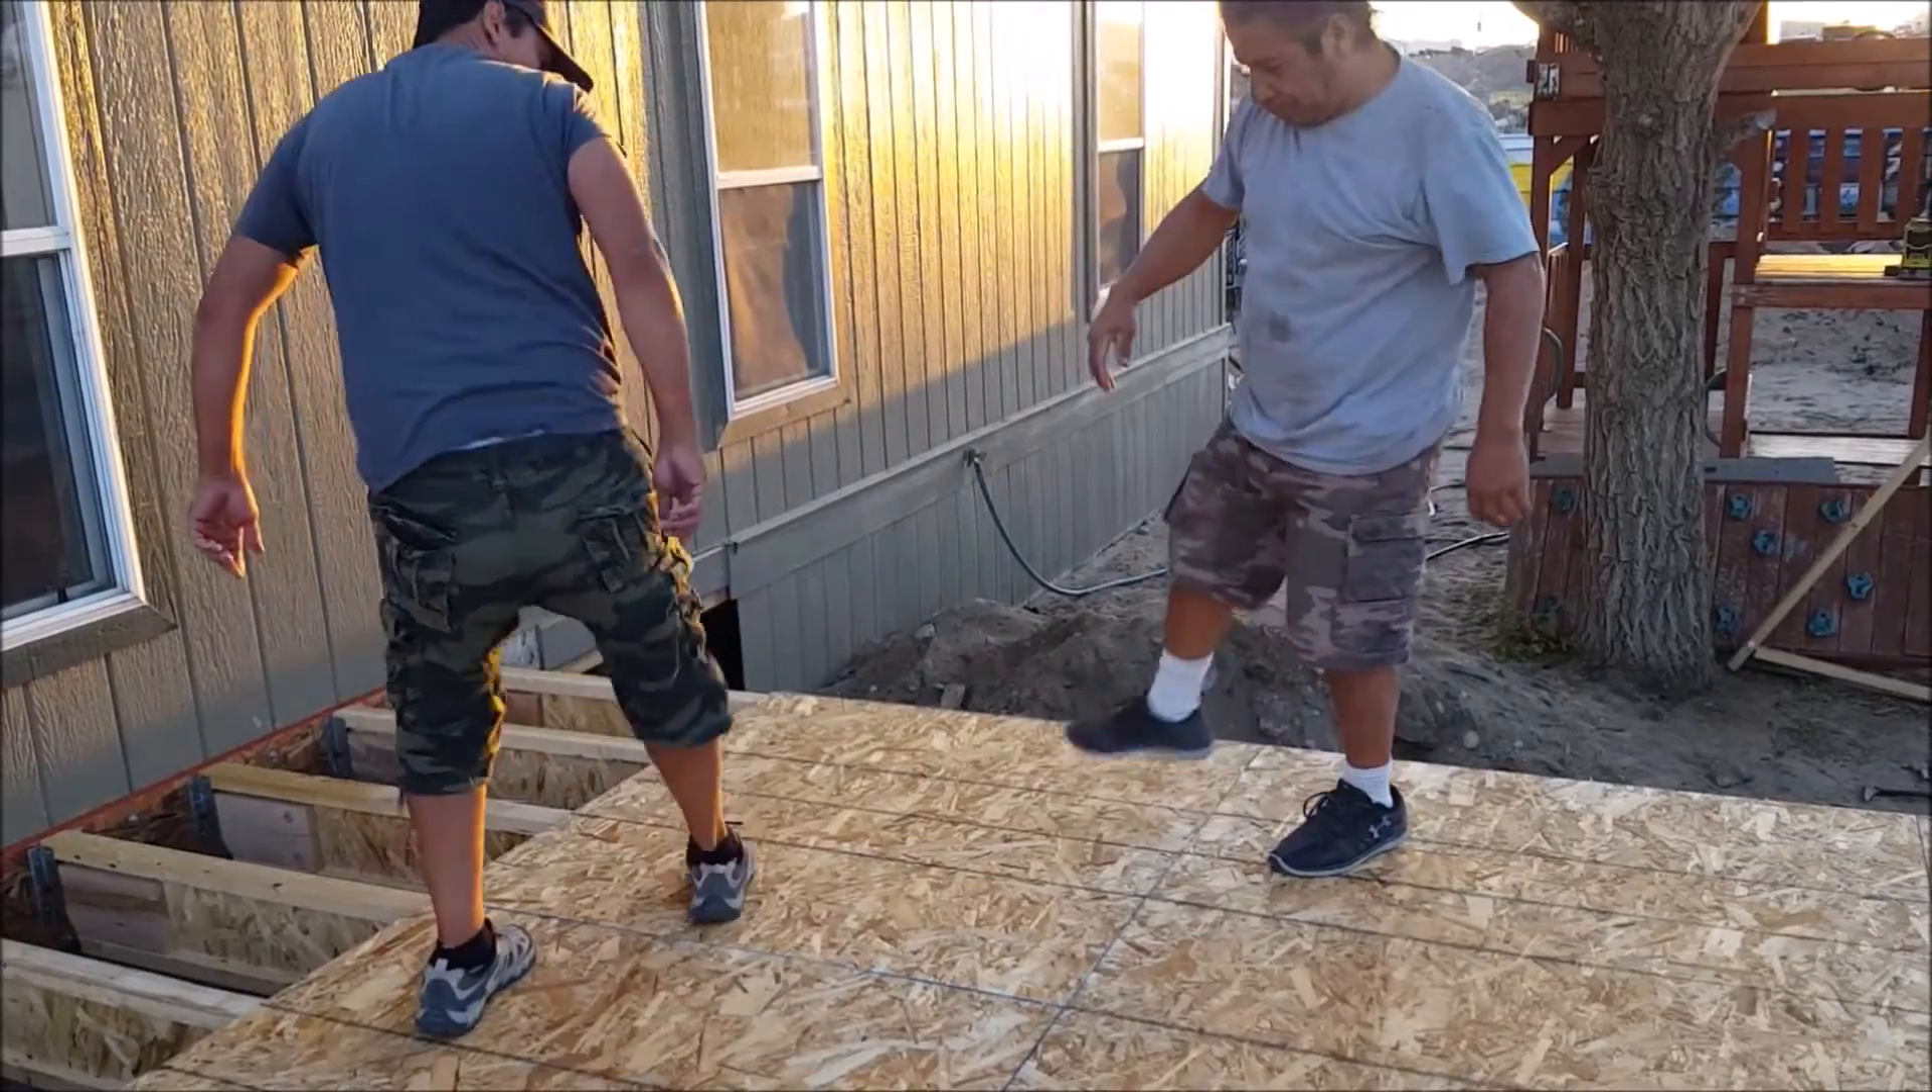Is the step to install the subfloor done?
No.